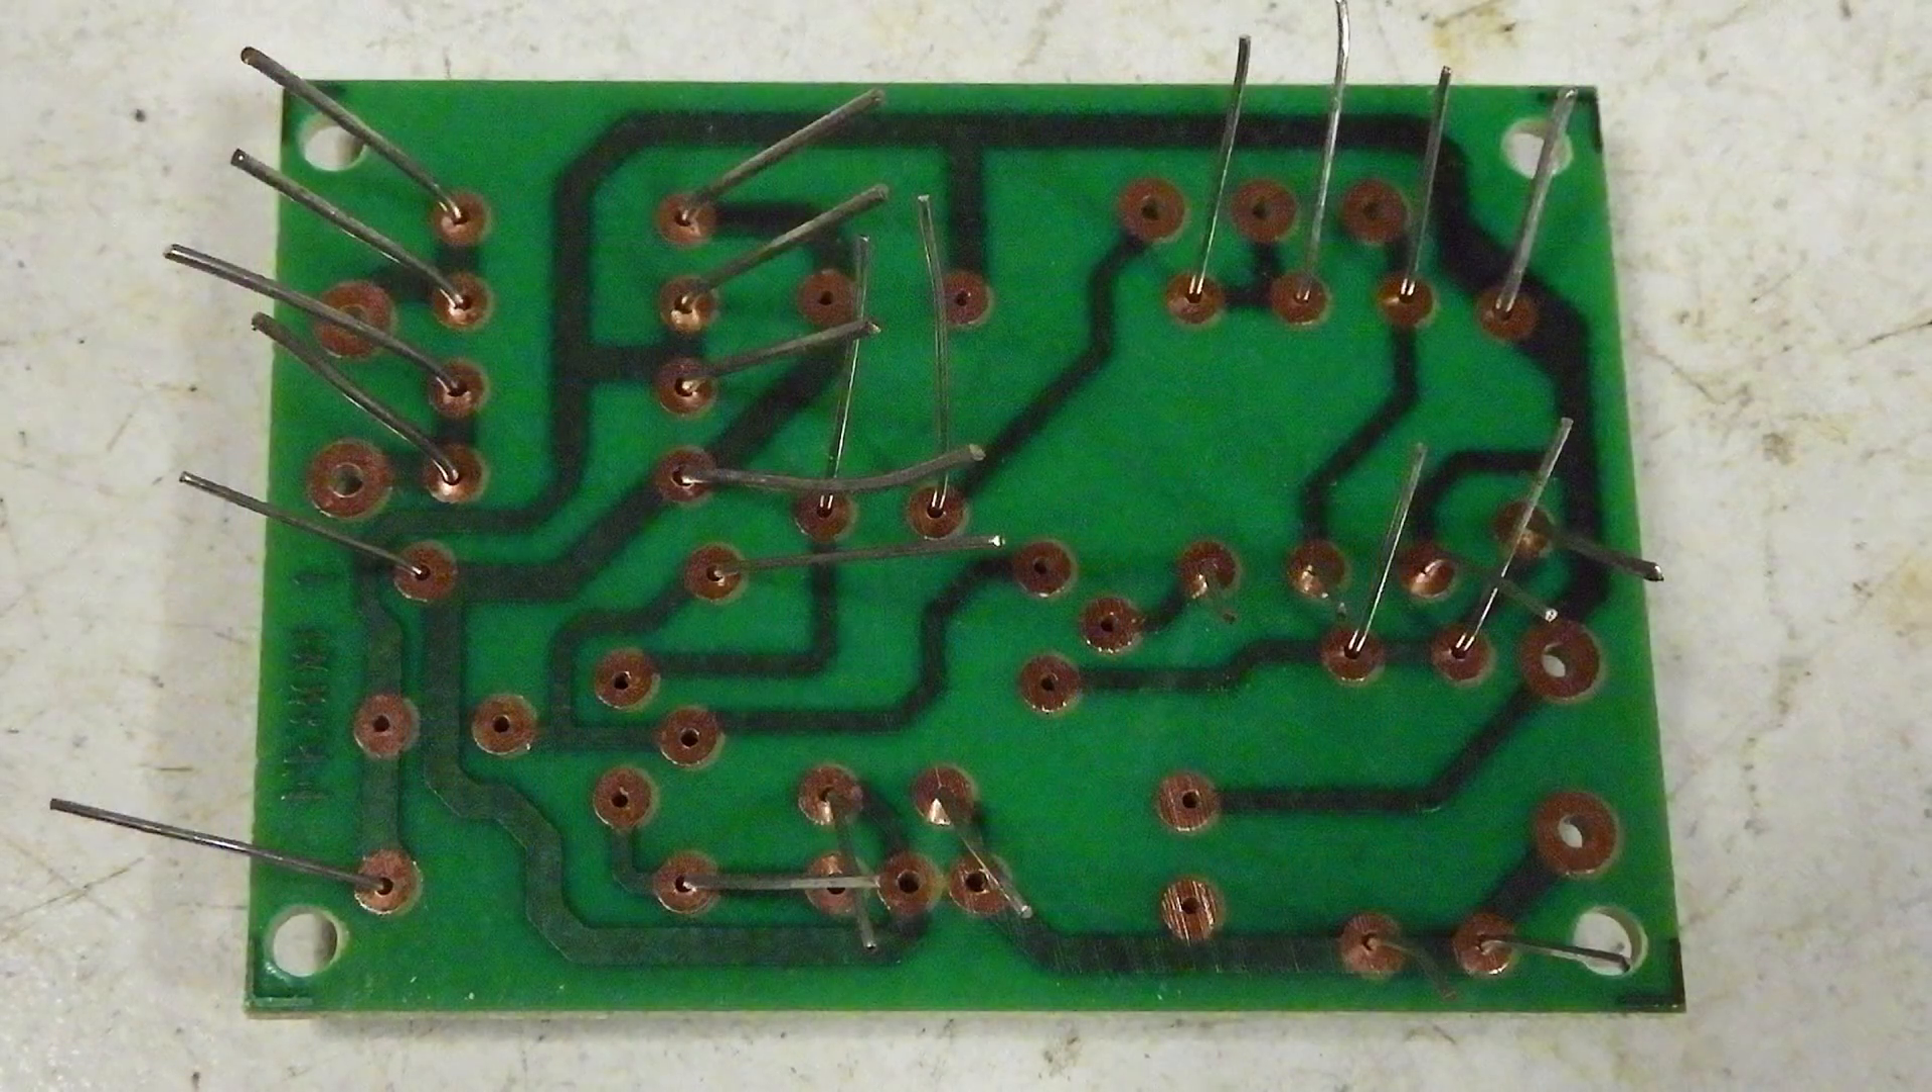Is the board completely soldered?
No.